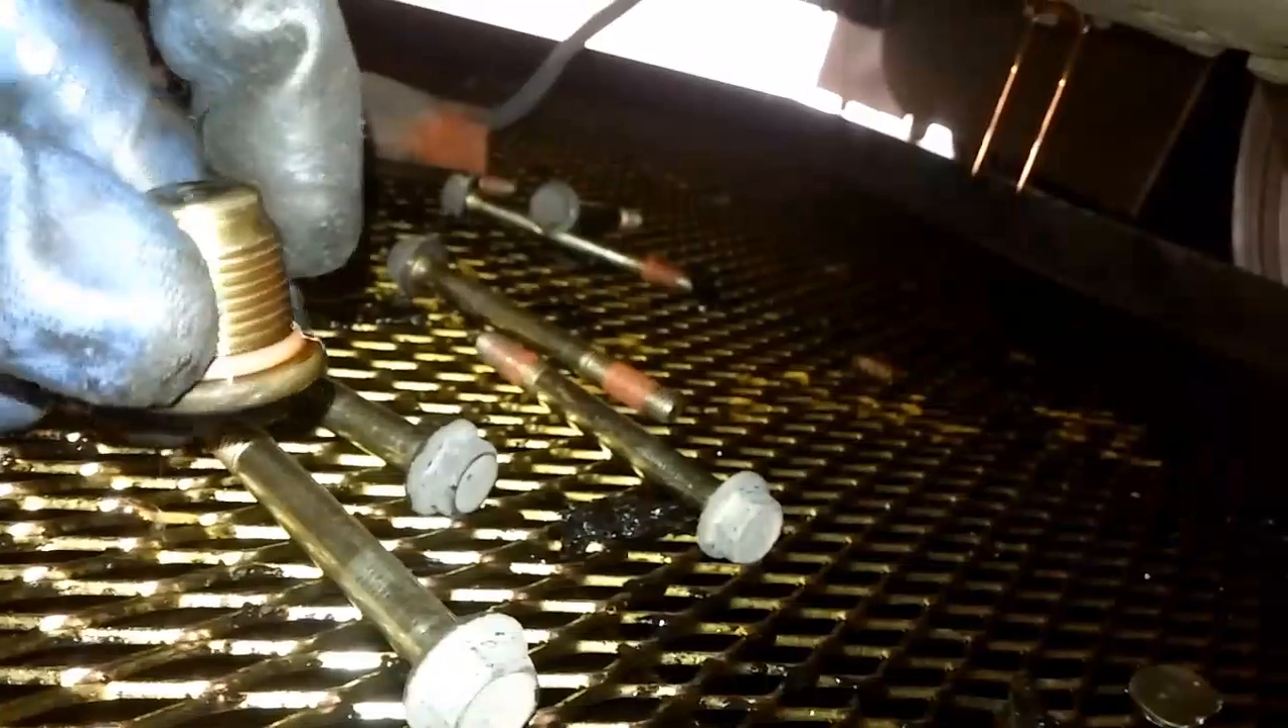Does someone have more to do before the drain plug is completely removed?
No.